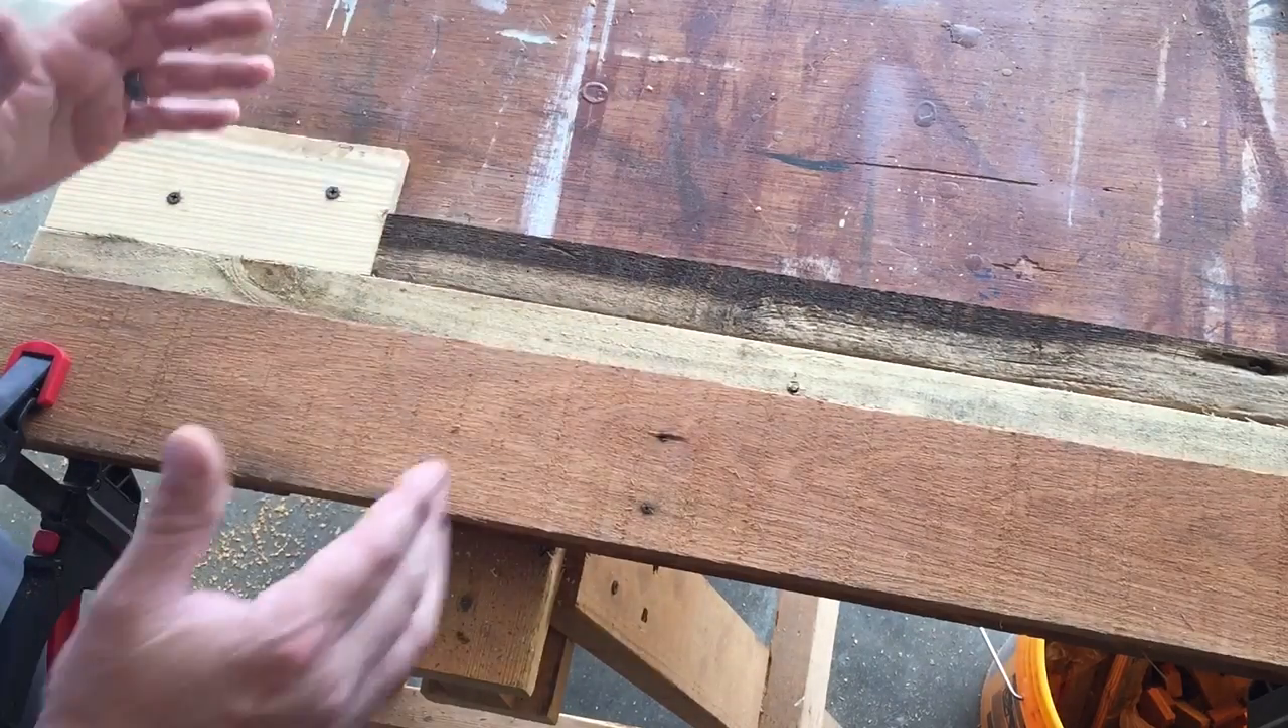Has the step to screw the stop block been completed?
Yes.